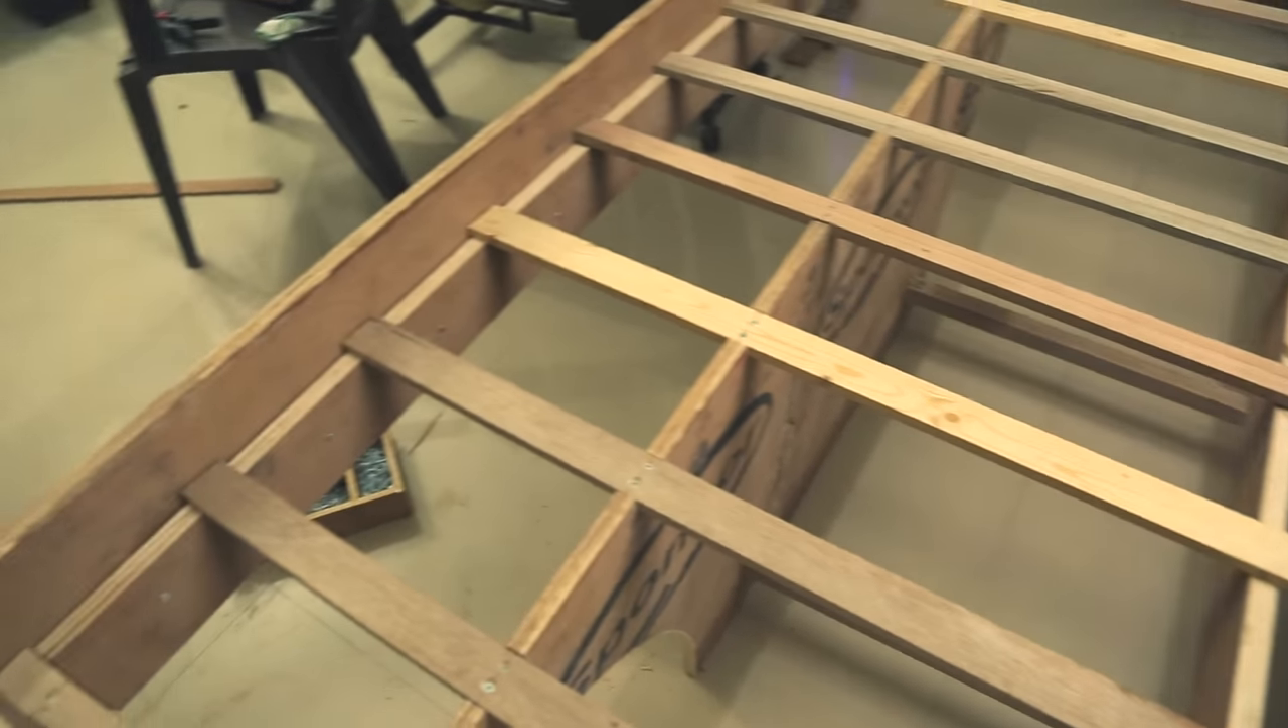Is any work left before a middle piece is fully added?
No.